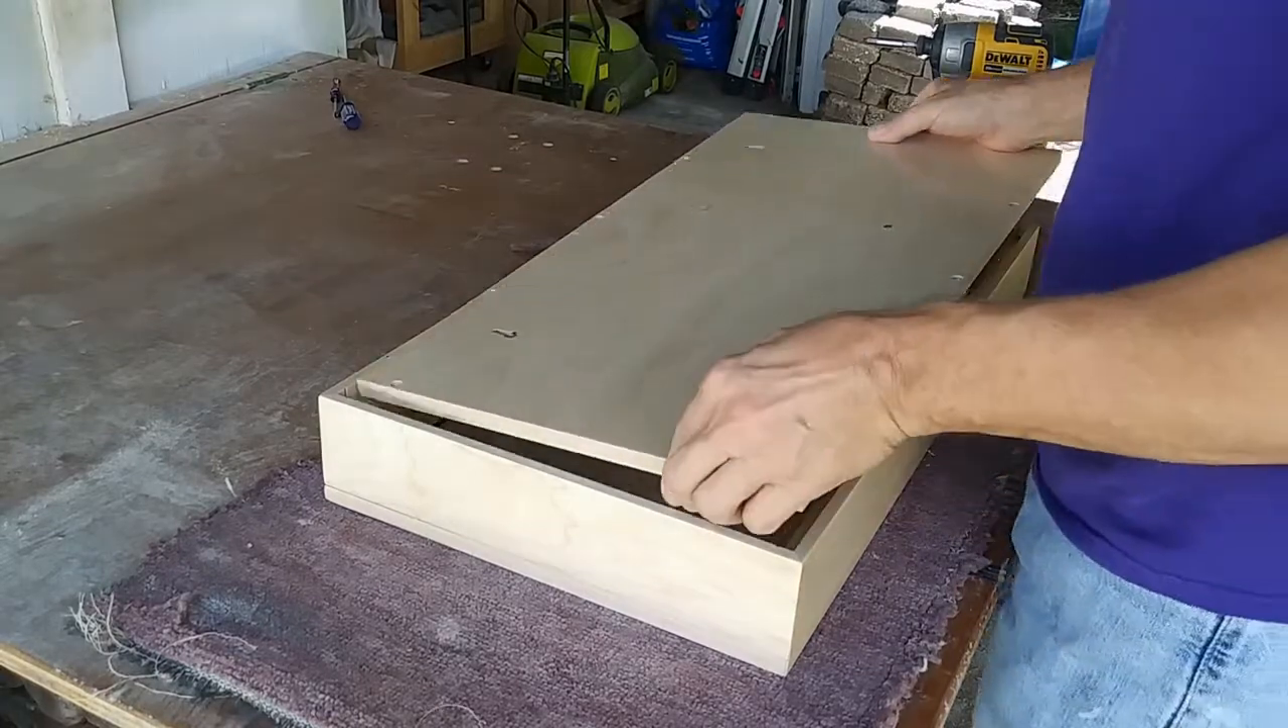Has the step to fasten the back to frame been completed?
No.